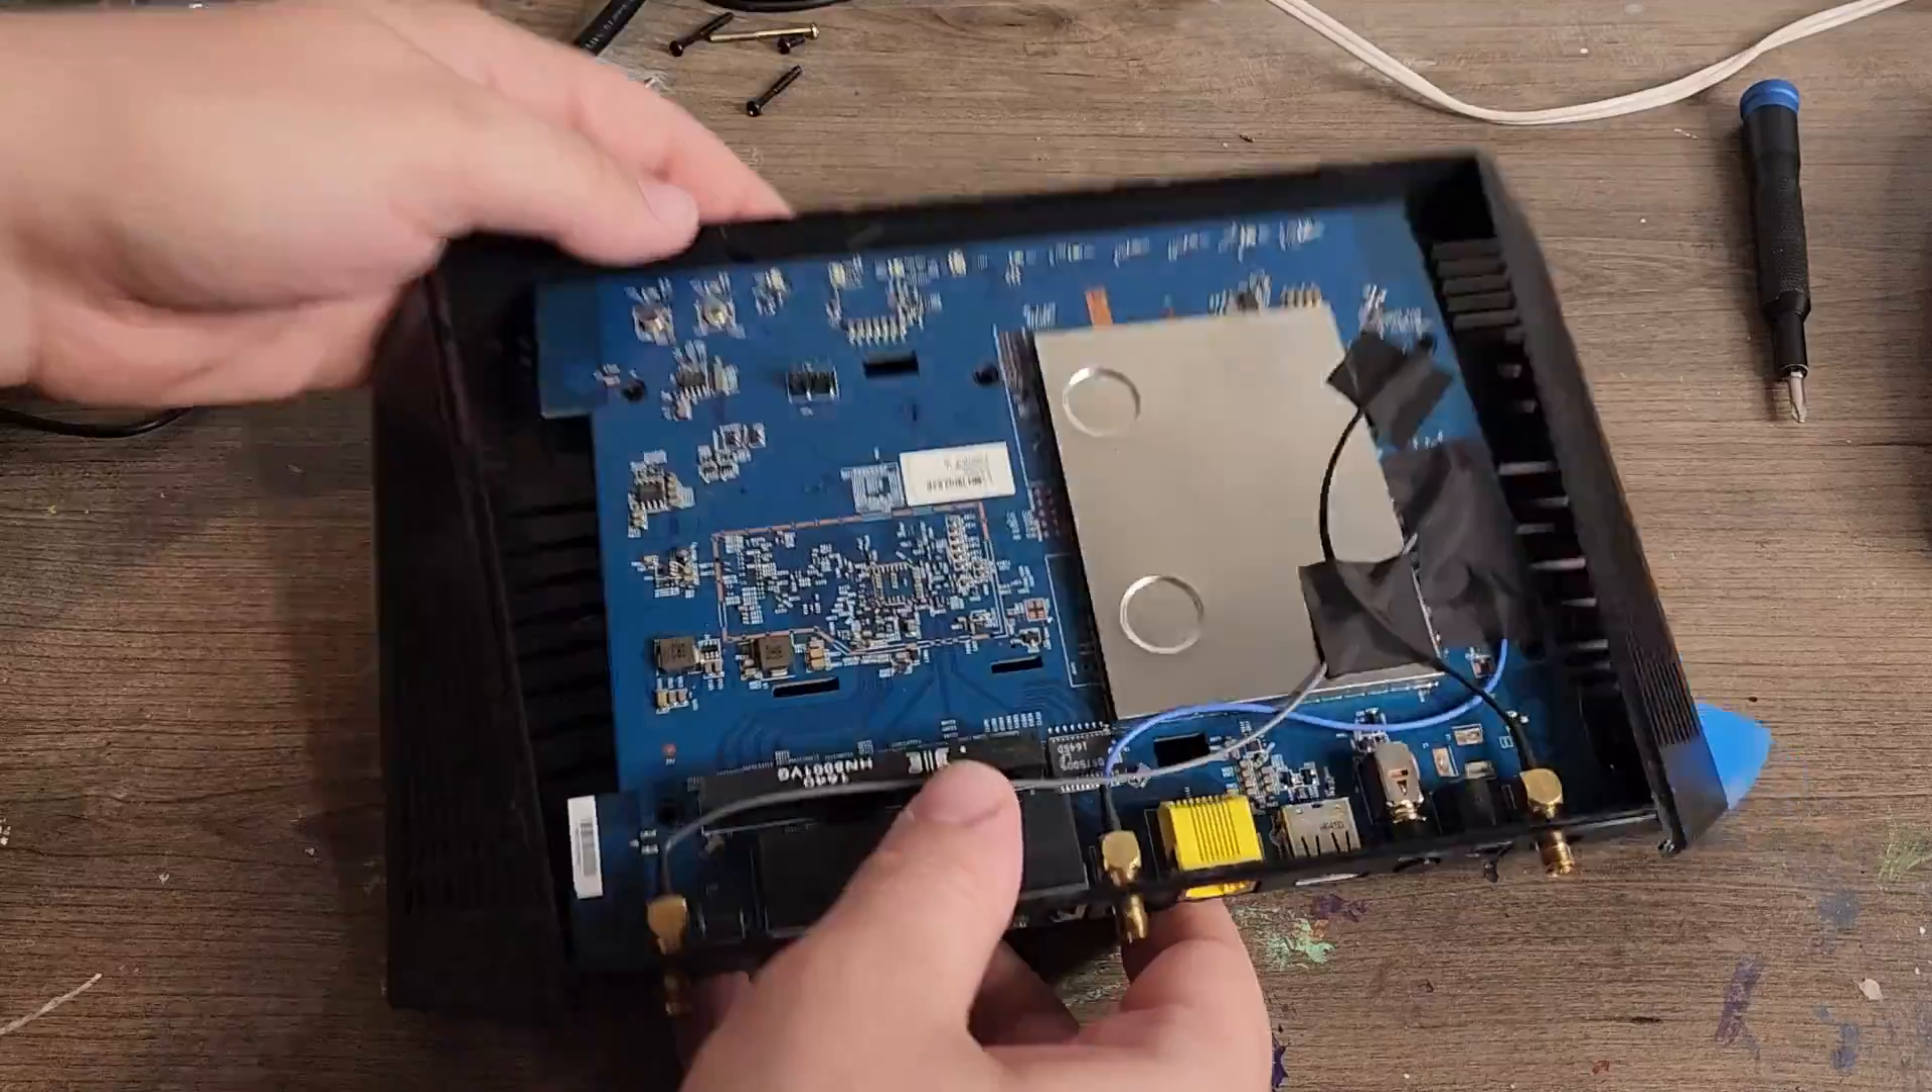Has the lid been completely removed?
Yes.